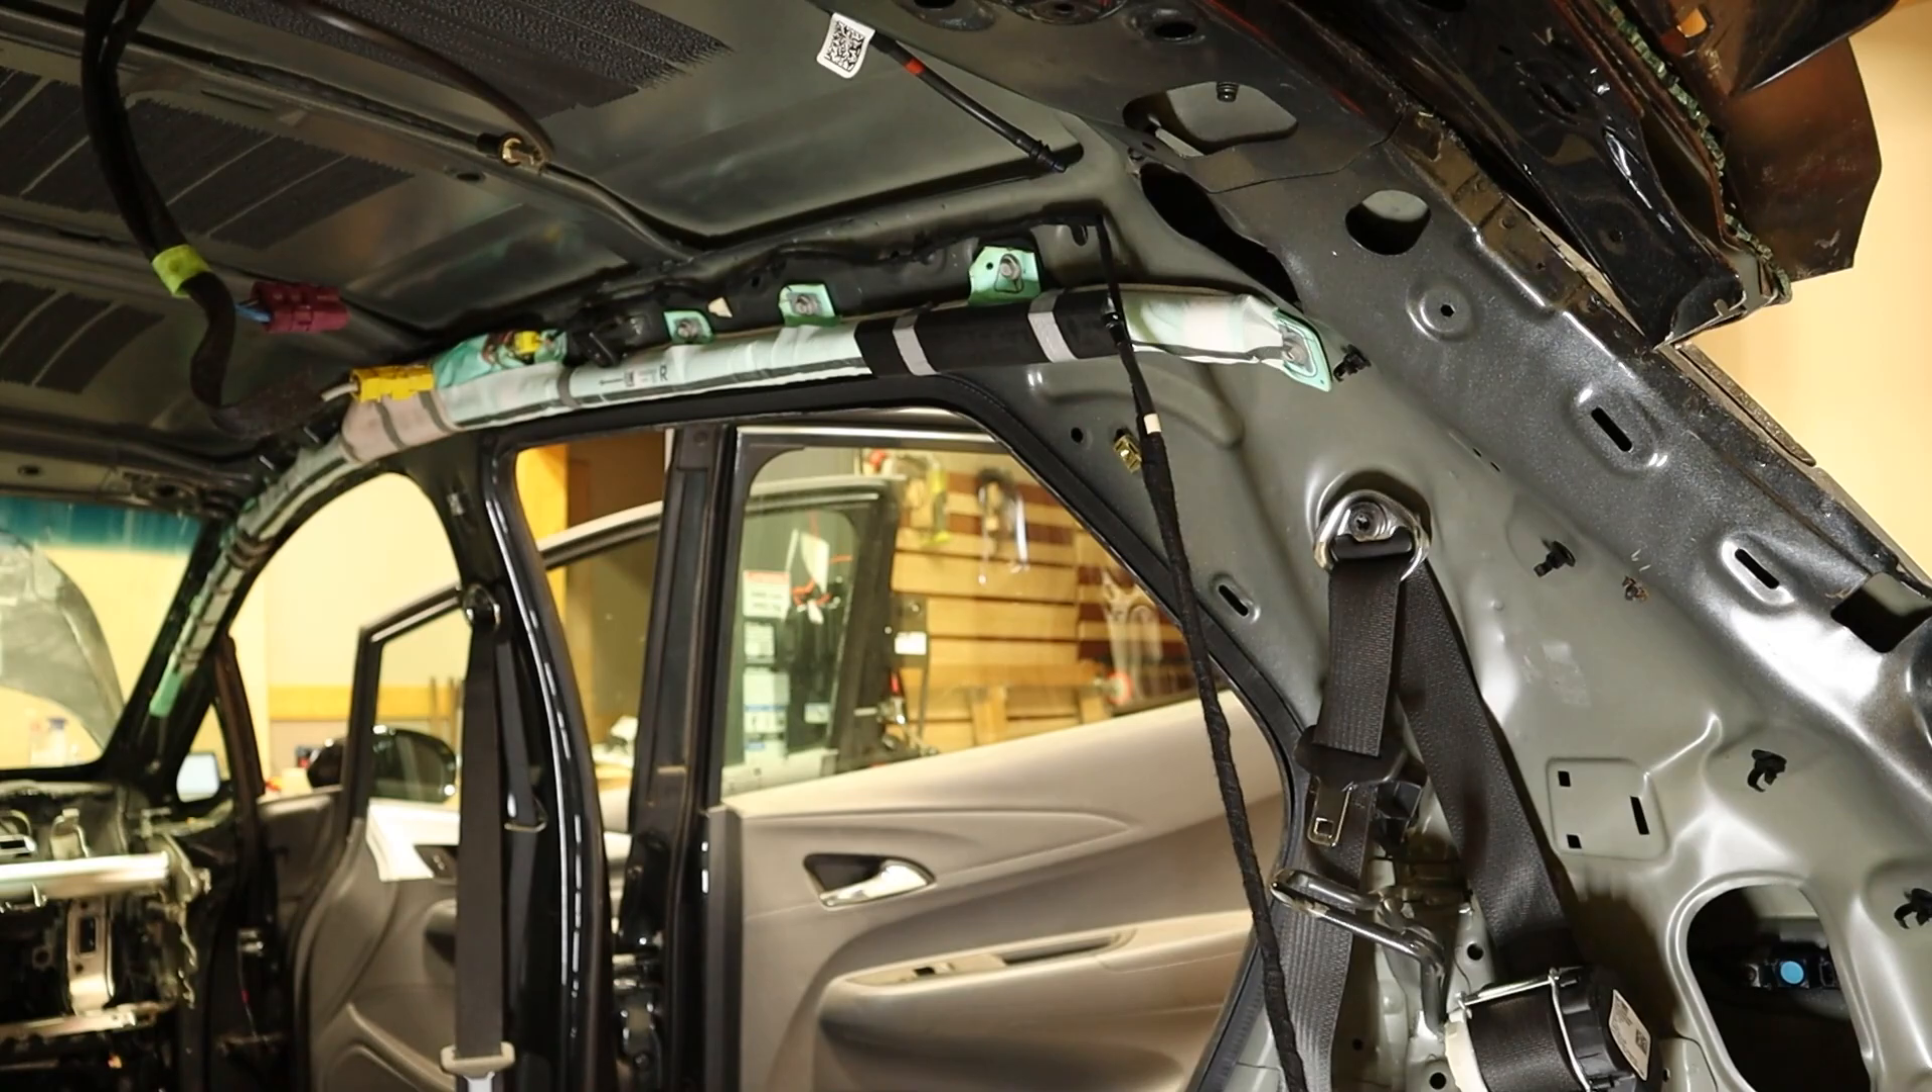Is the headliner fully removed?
Yes.